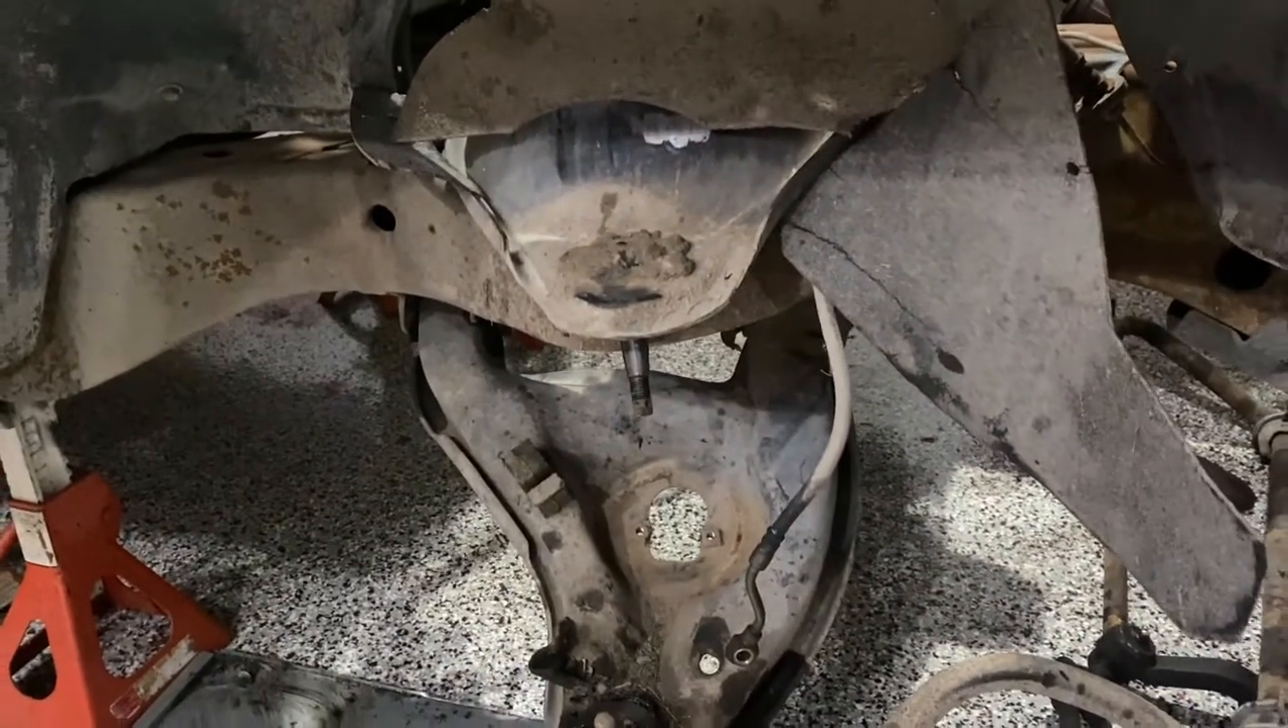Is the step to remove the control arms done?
No.